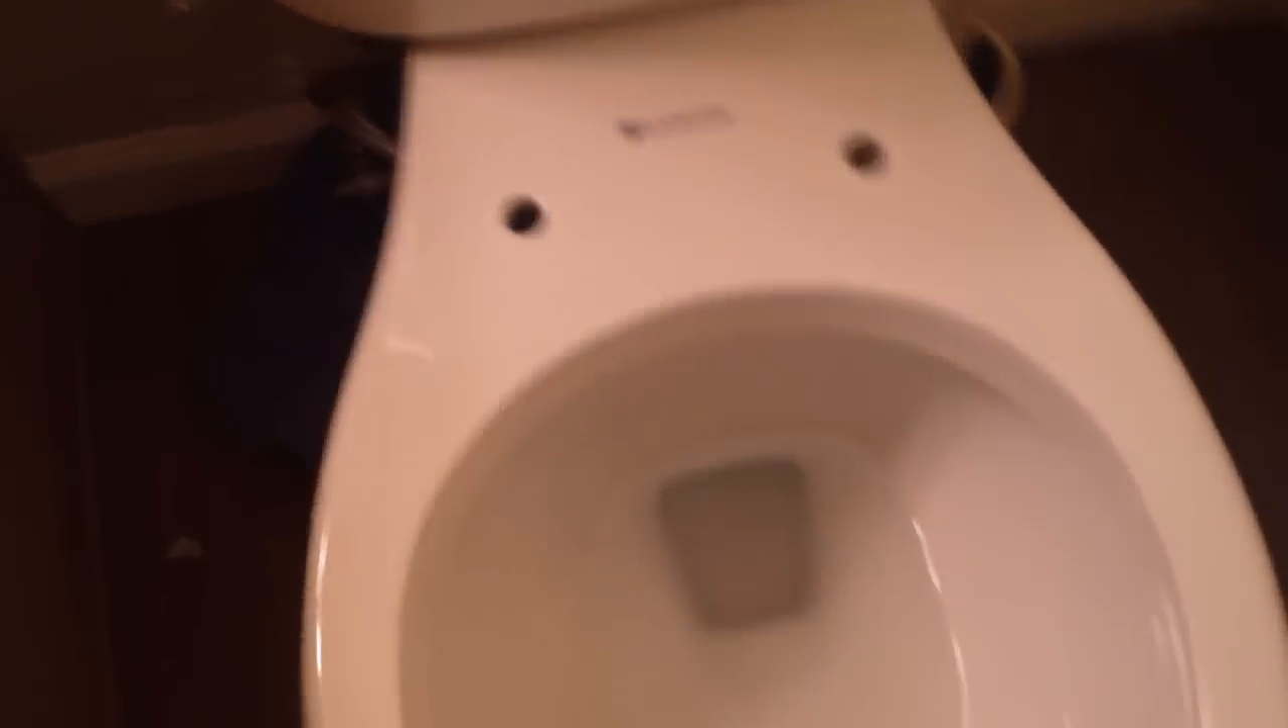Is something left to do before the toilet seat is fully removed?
No.